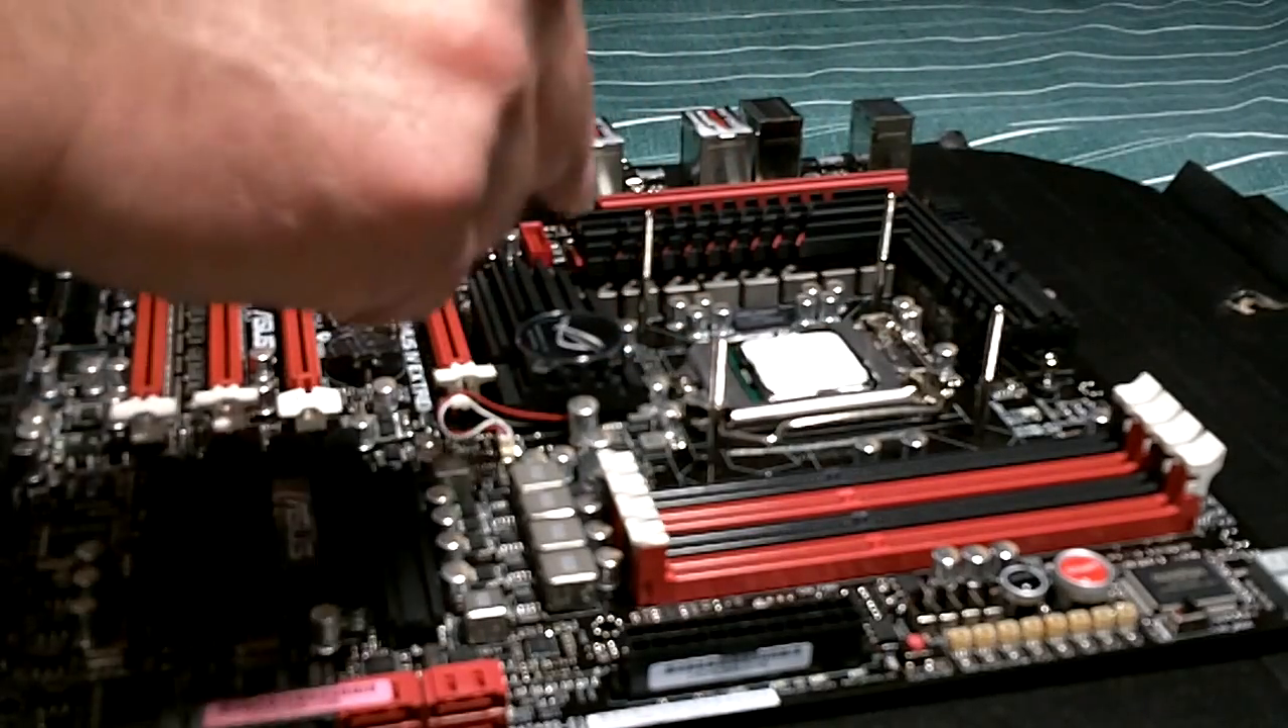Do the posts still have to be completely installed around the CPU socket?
No.